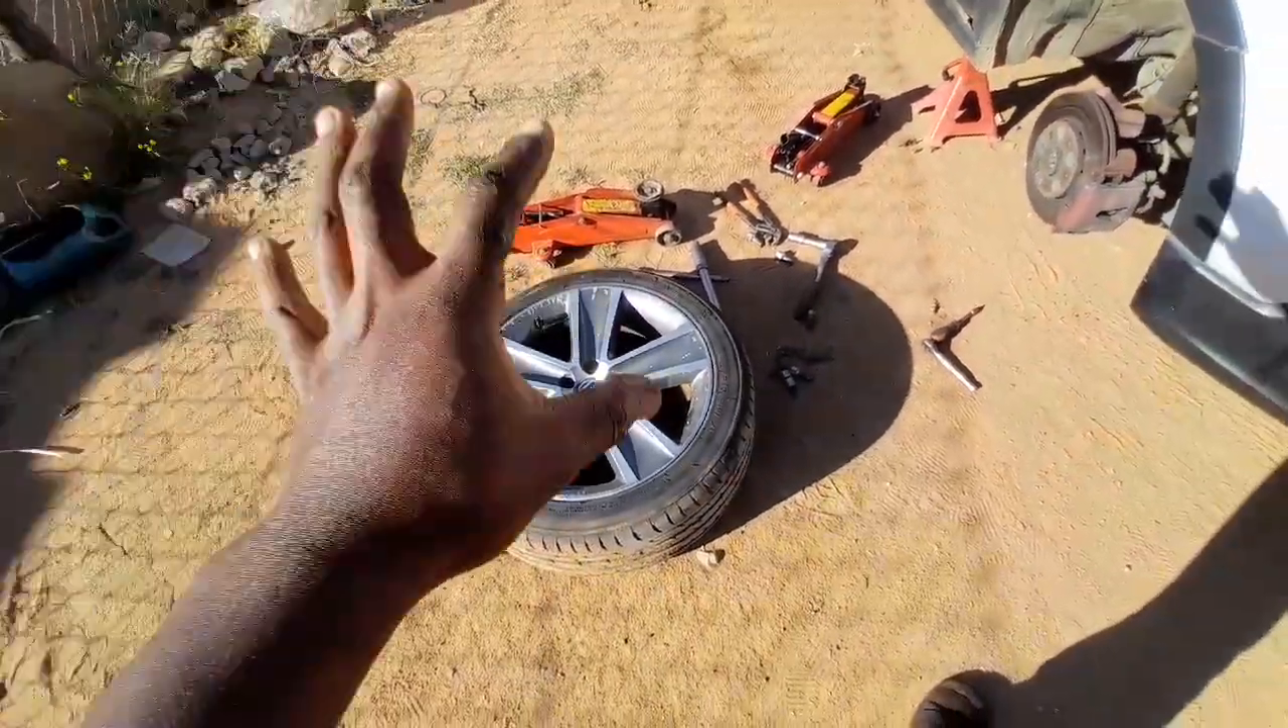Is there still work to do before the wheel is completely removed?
No.